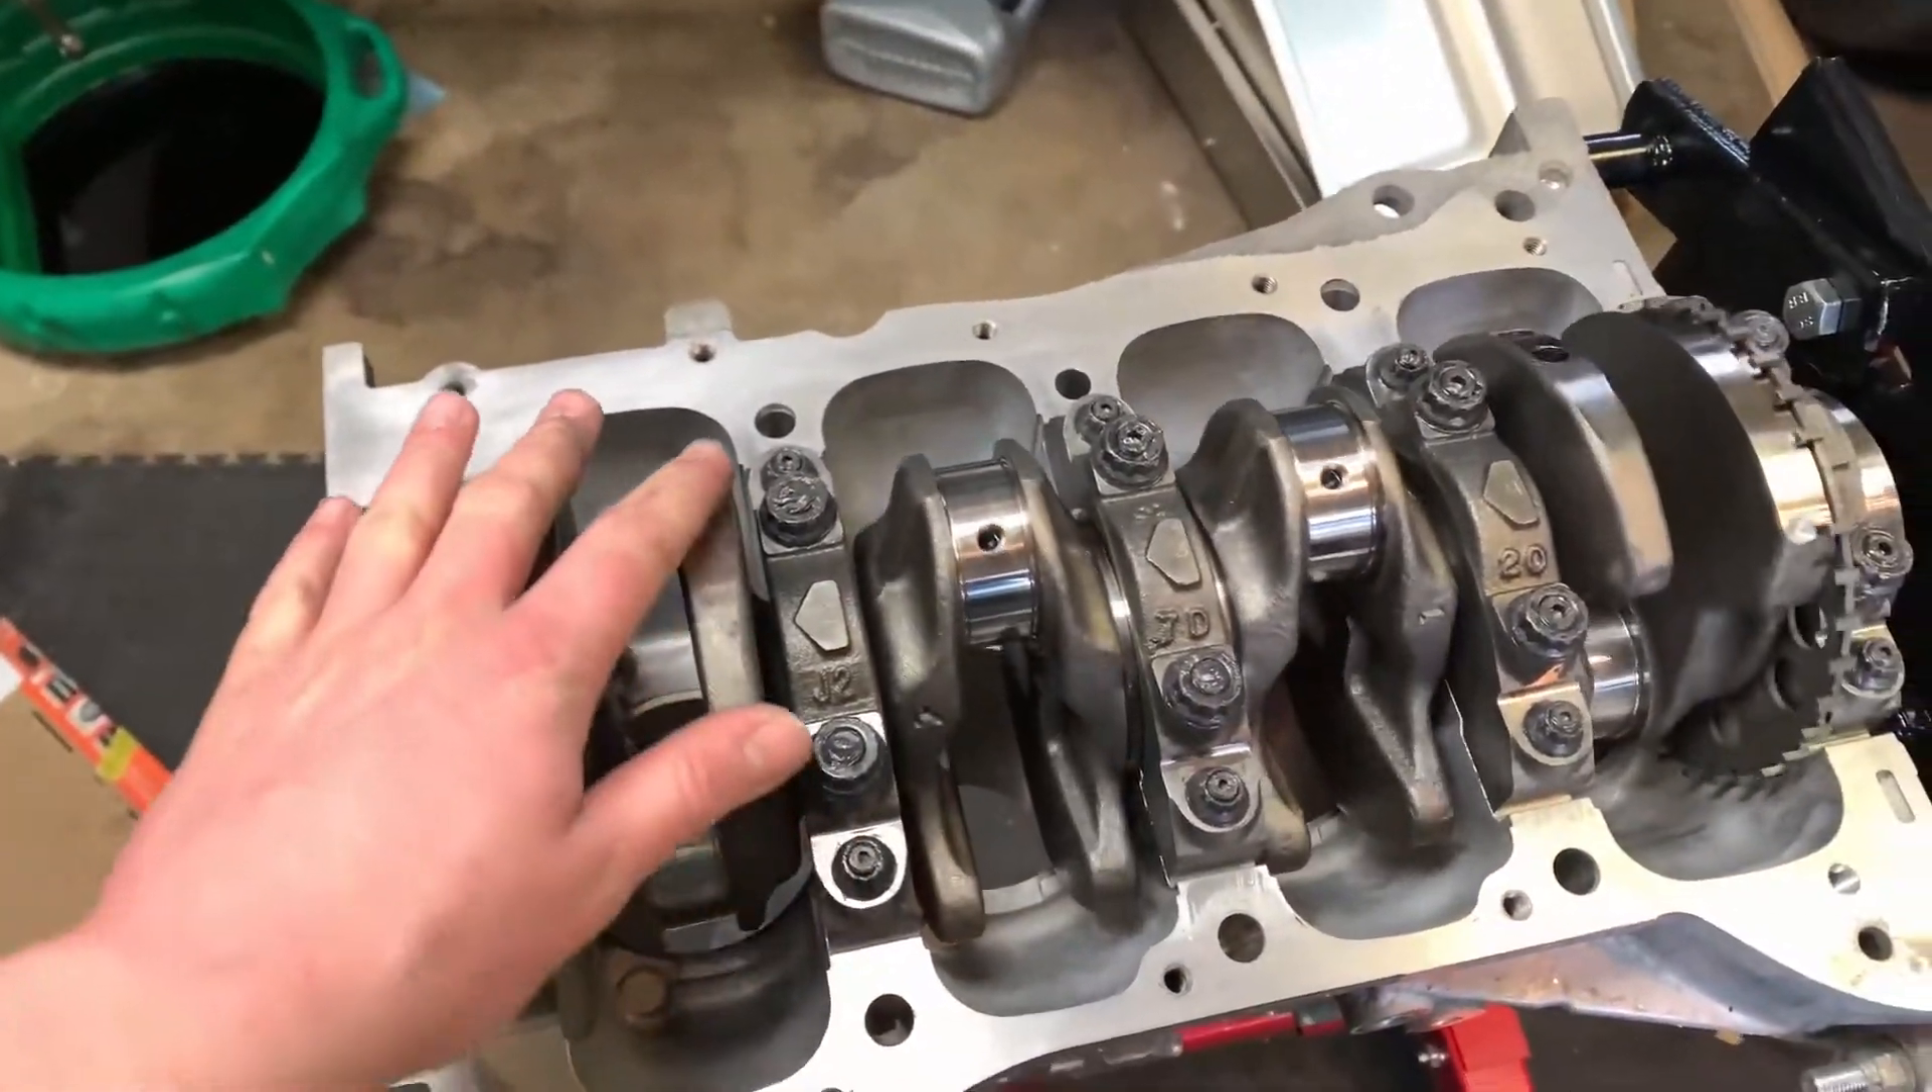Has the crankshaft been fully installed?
Yes.